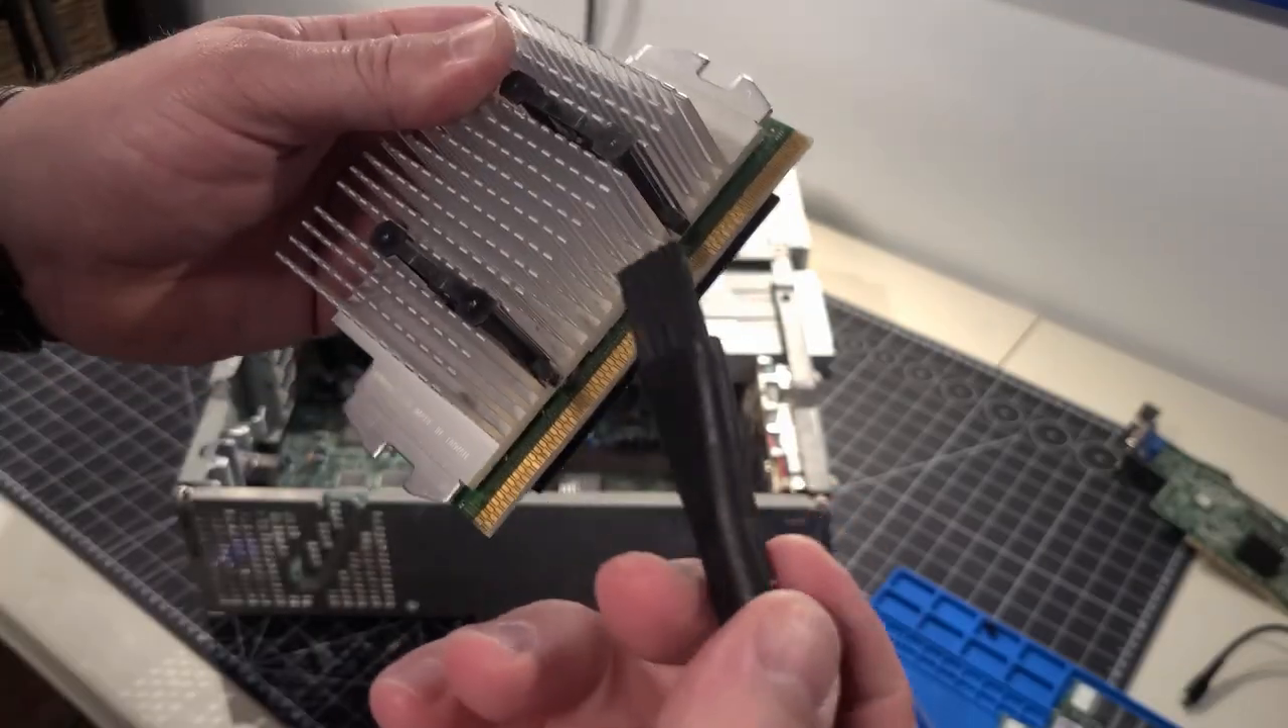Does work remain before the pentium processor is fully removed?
No.